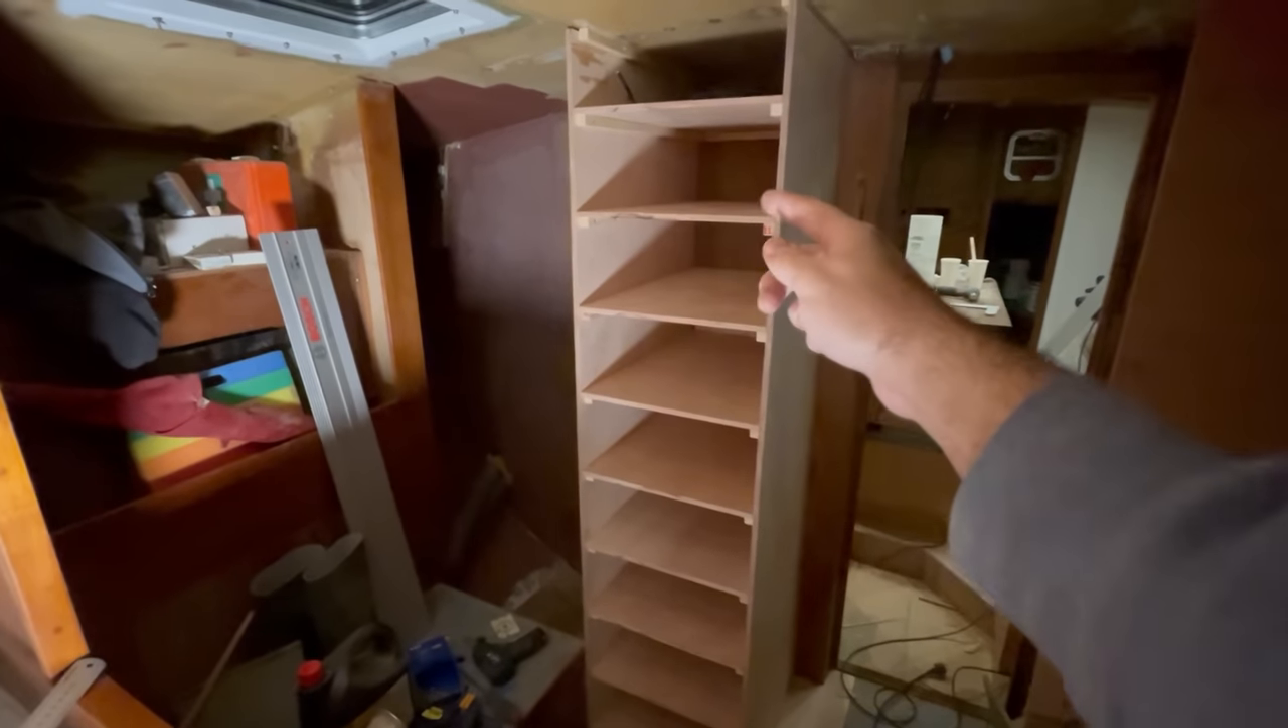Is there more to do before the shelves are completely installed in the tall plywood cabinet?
No.